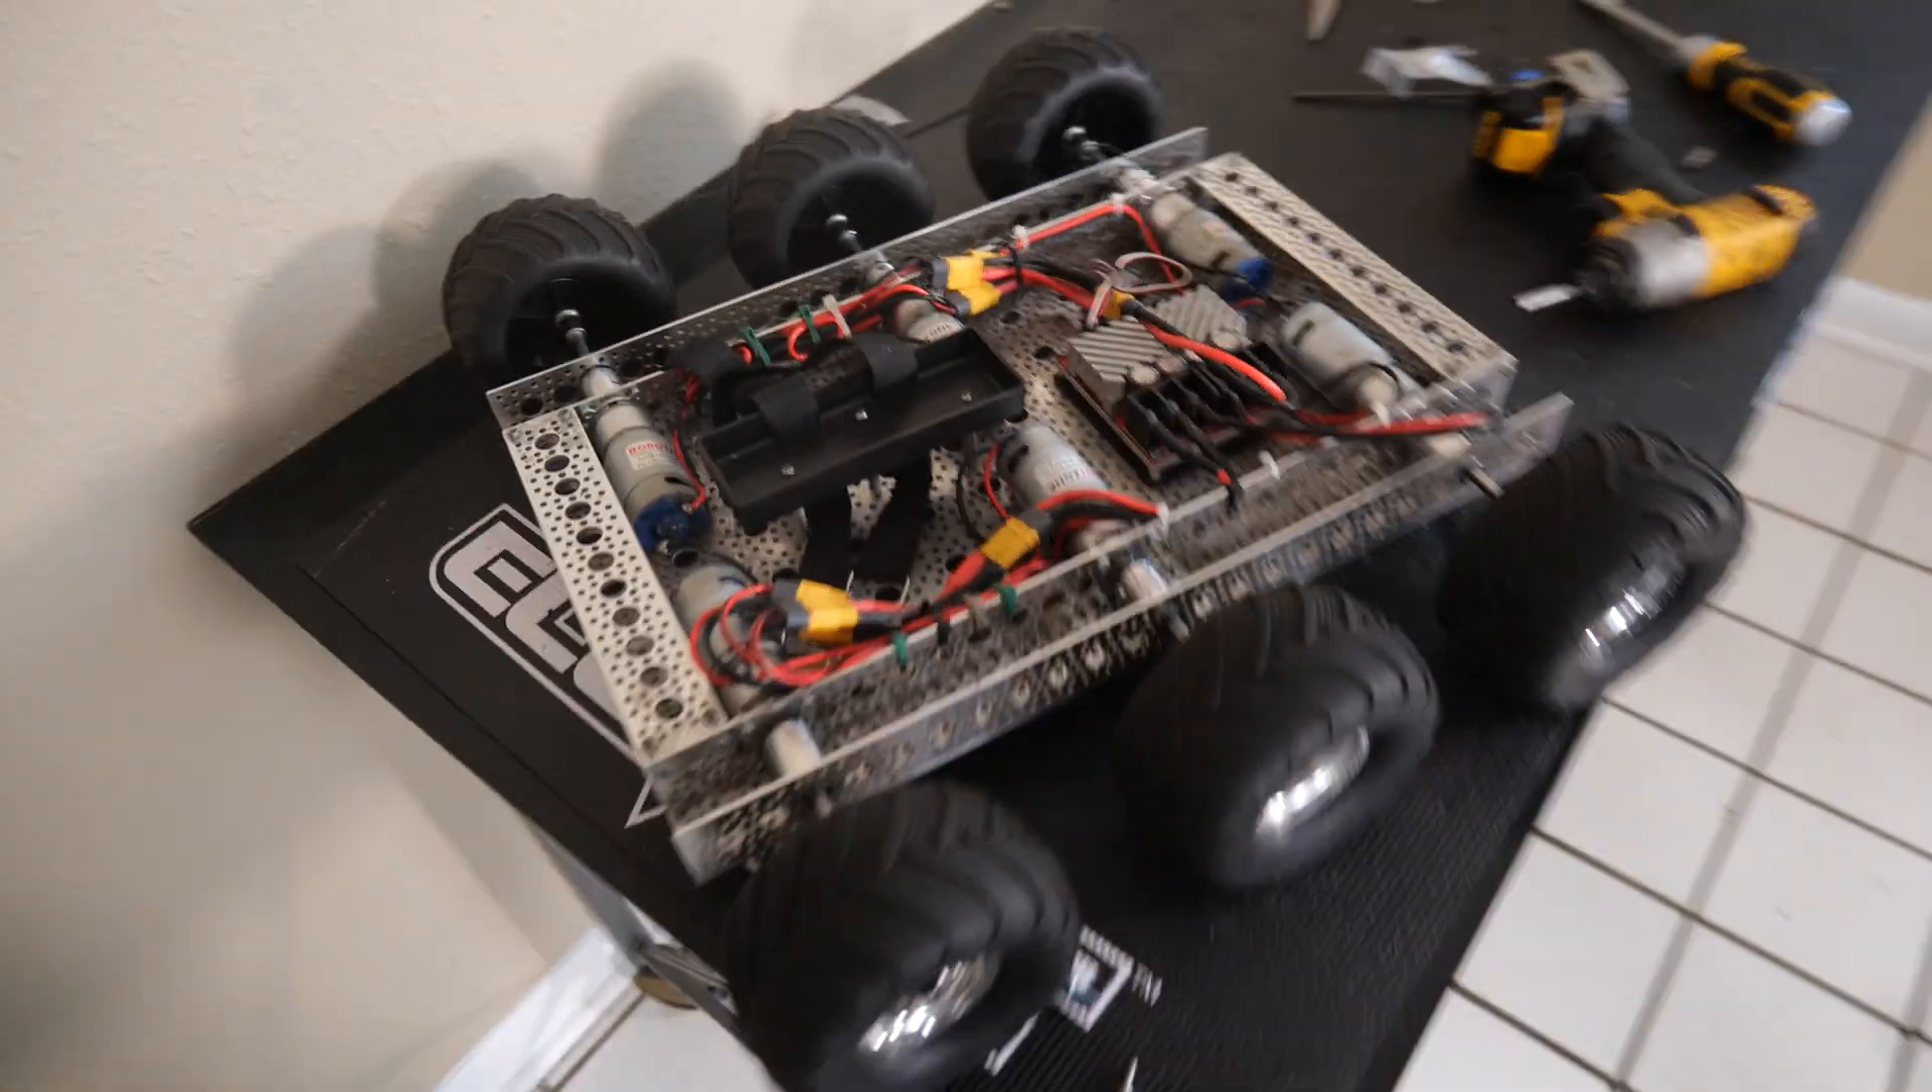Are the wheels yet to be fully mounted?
No.